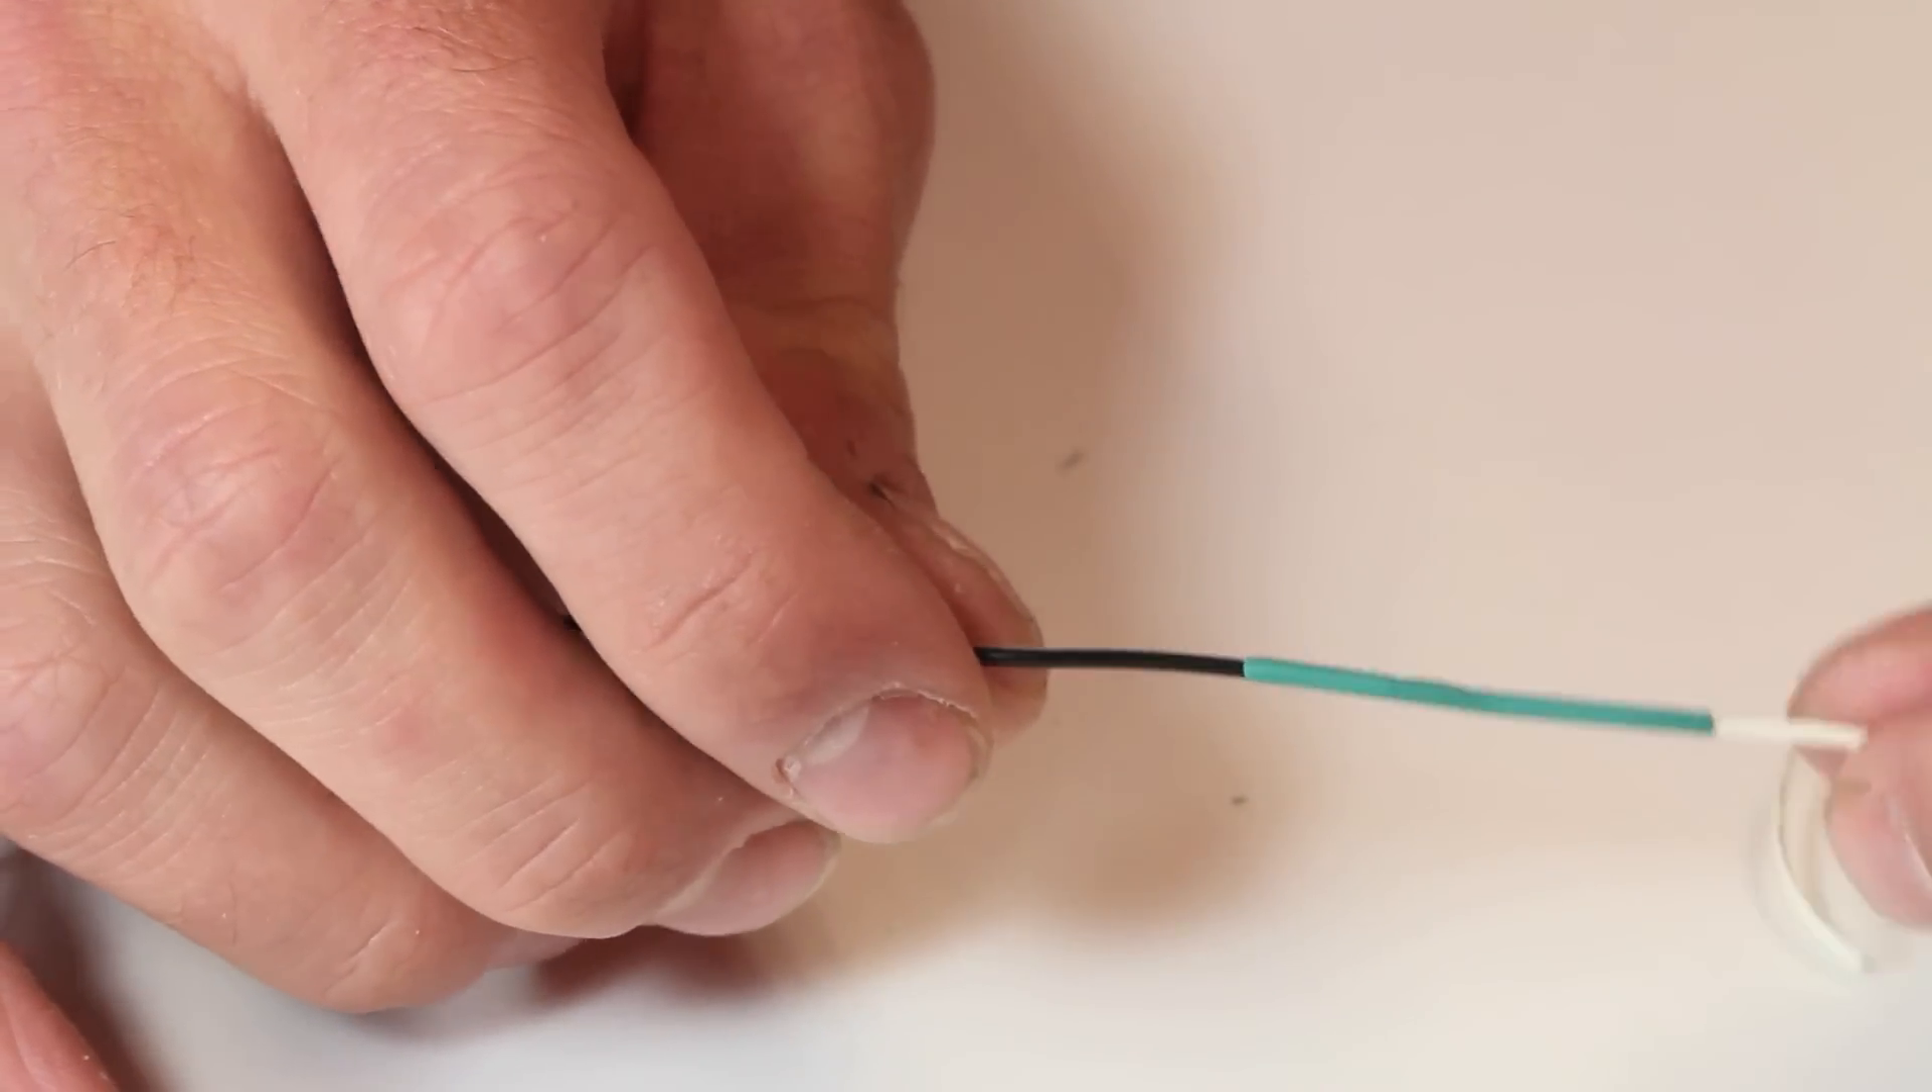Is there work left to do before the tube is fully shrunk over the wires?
No.